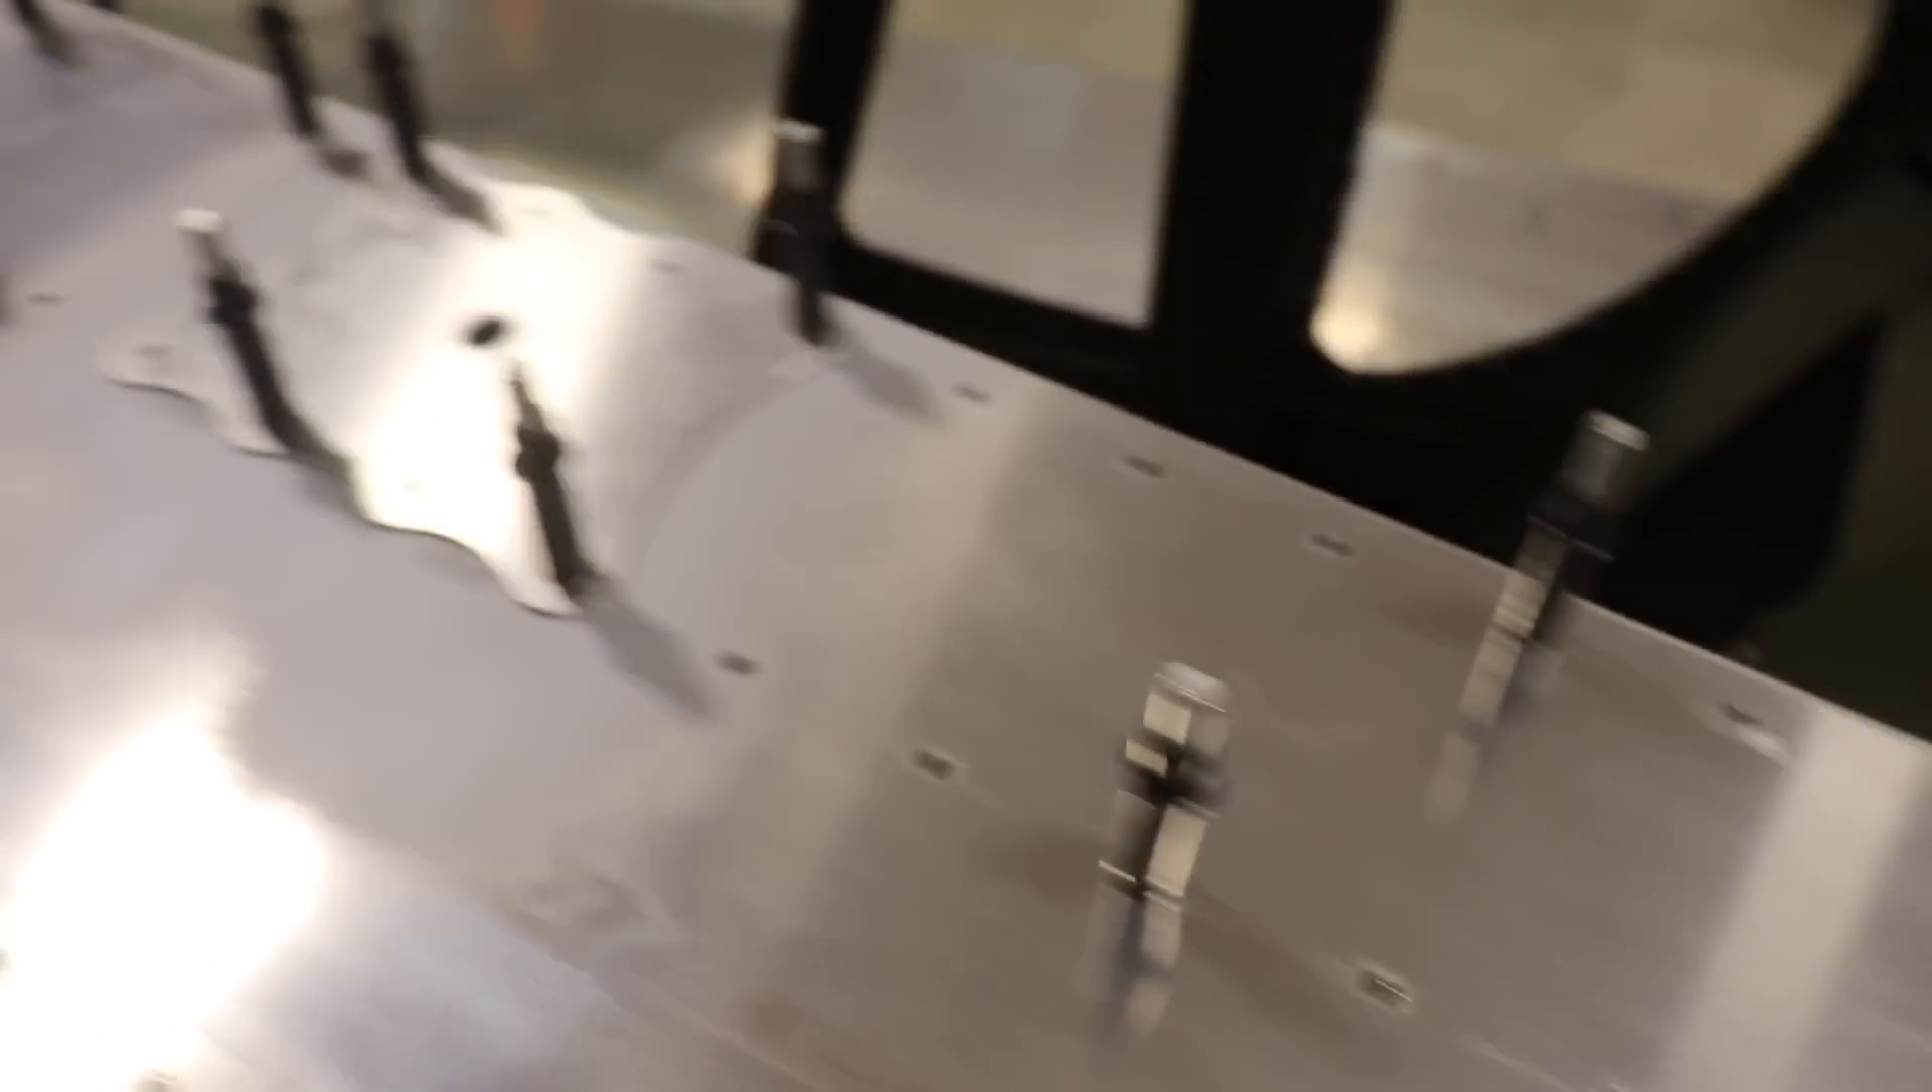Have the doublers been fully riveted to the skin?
No.